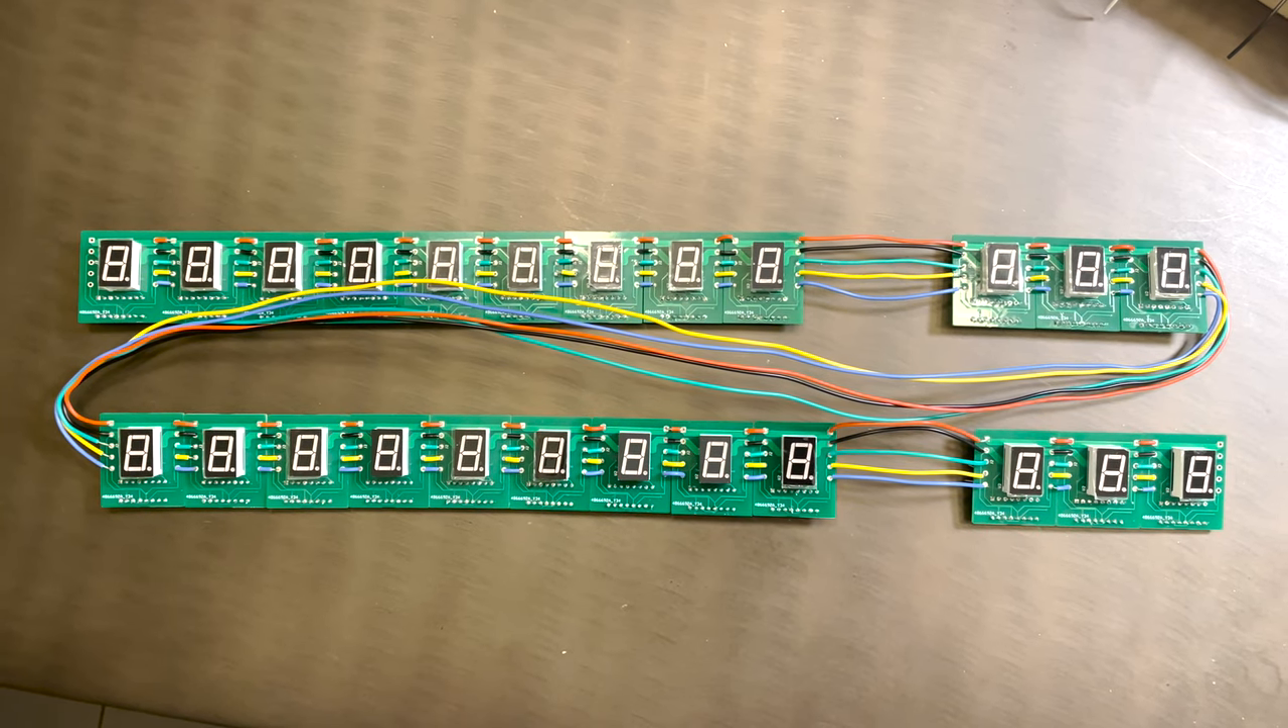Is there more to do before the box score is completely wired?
No.